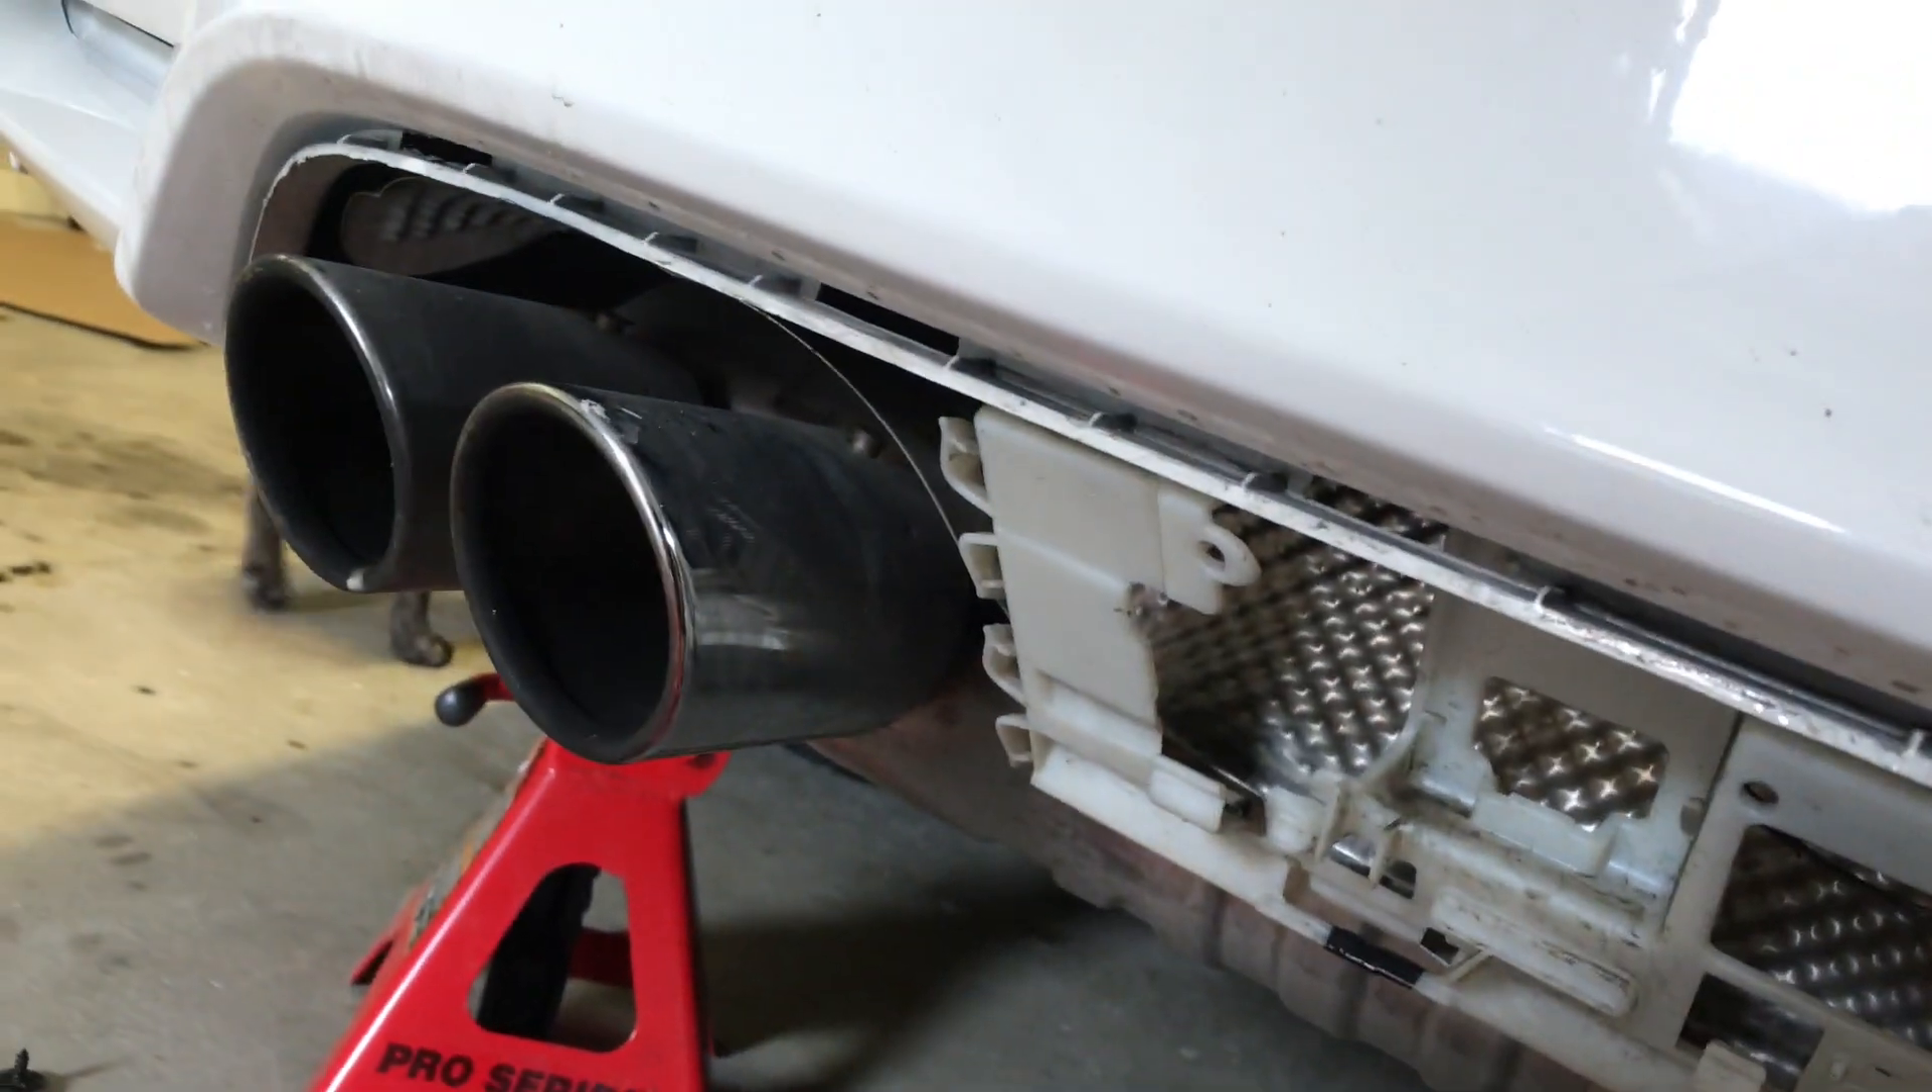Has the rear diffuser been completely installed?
No.